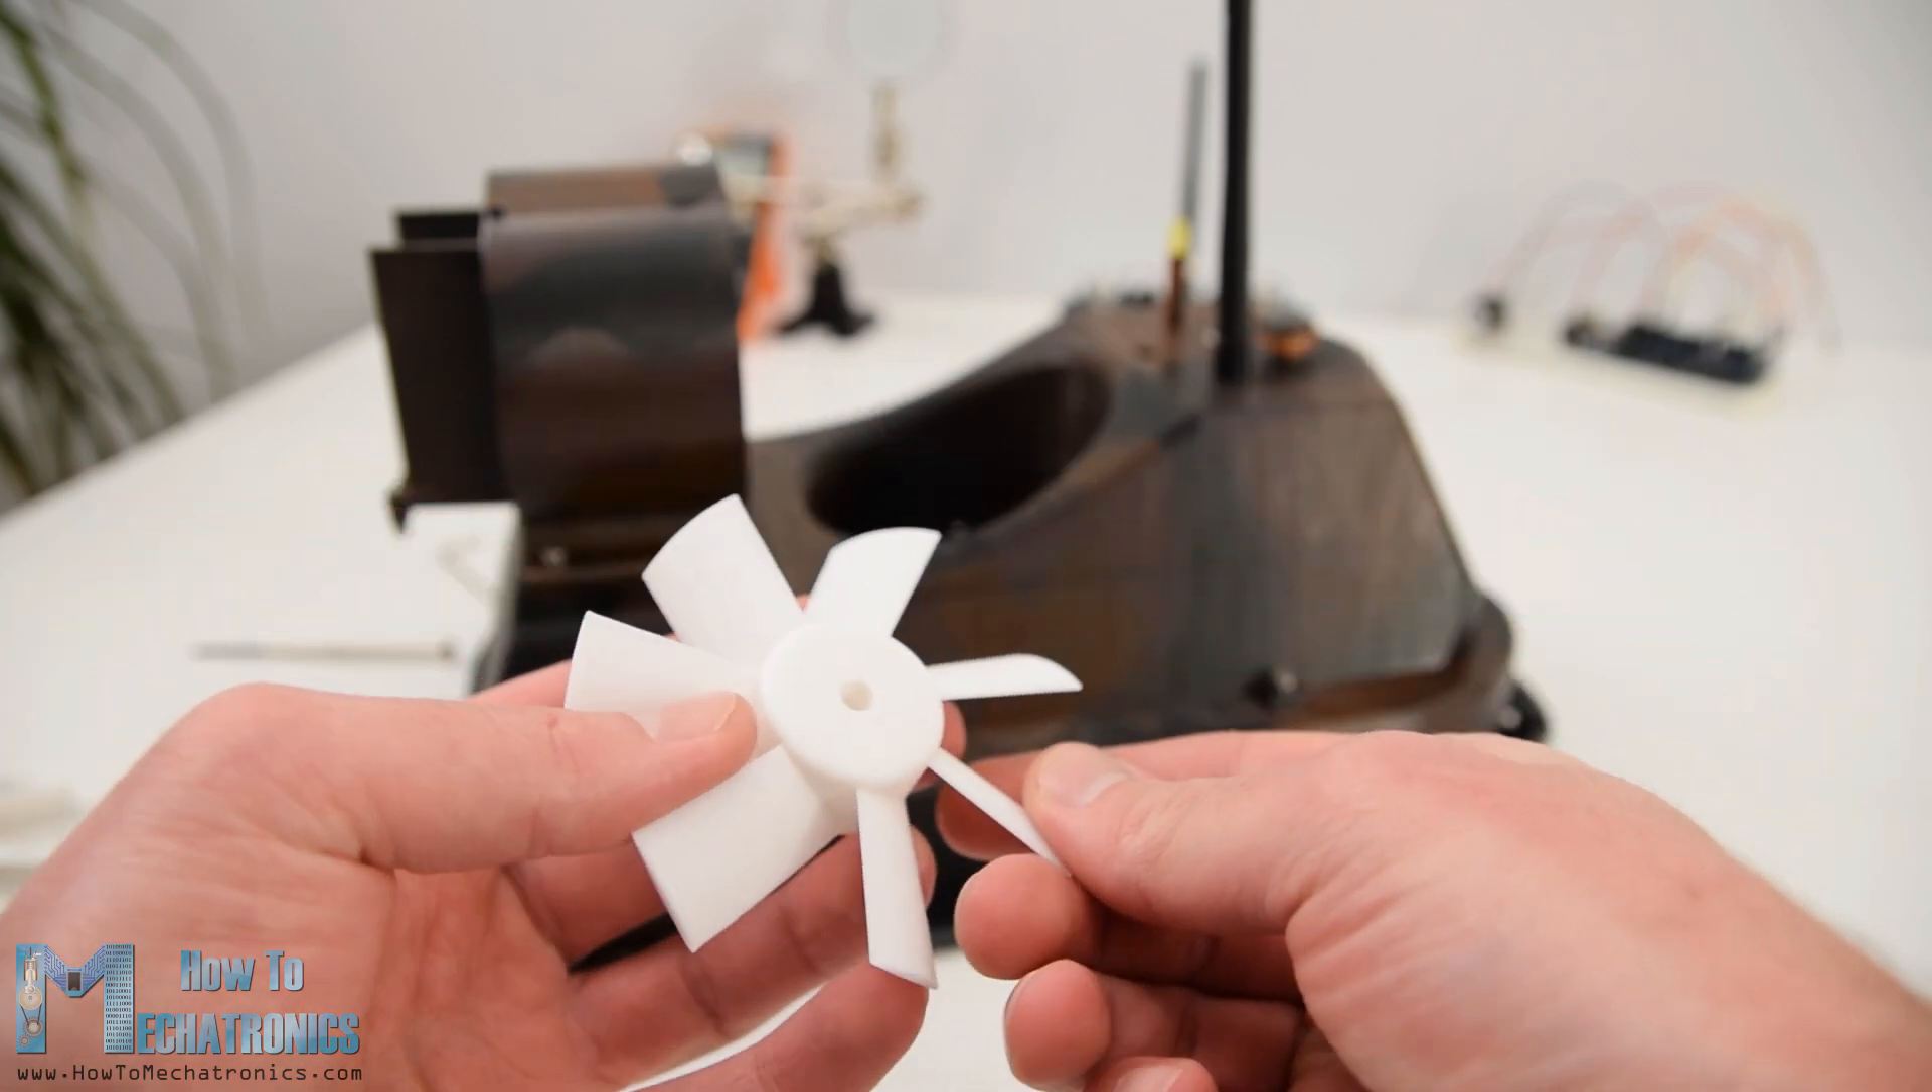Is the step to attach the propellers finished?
No.